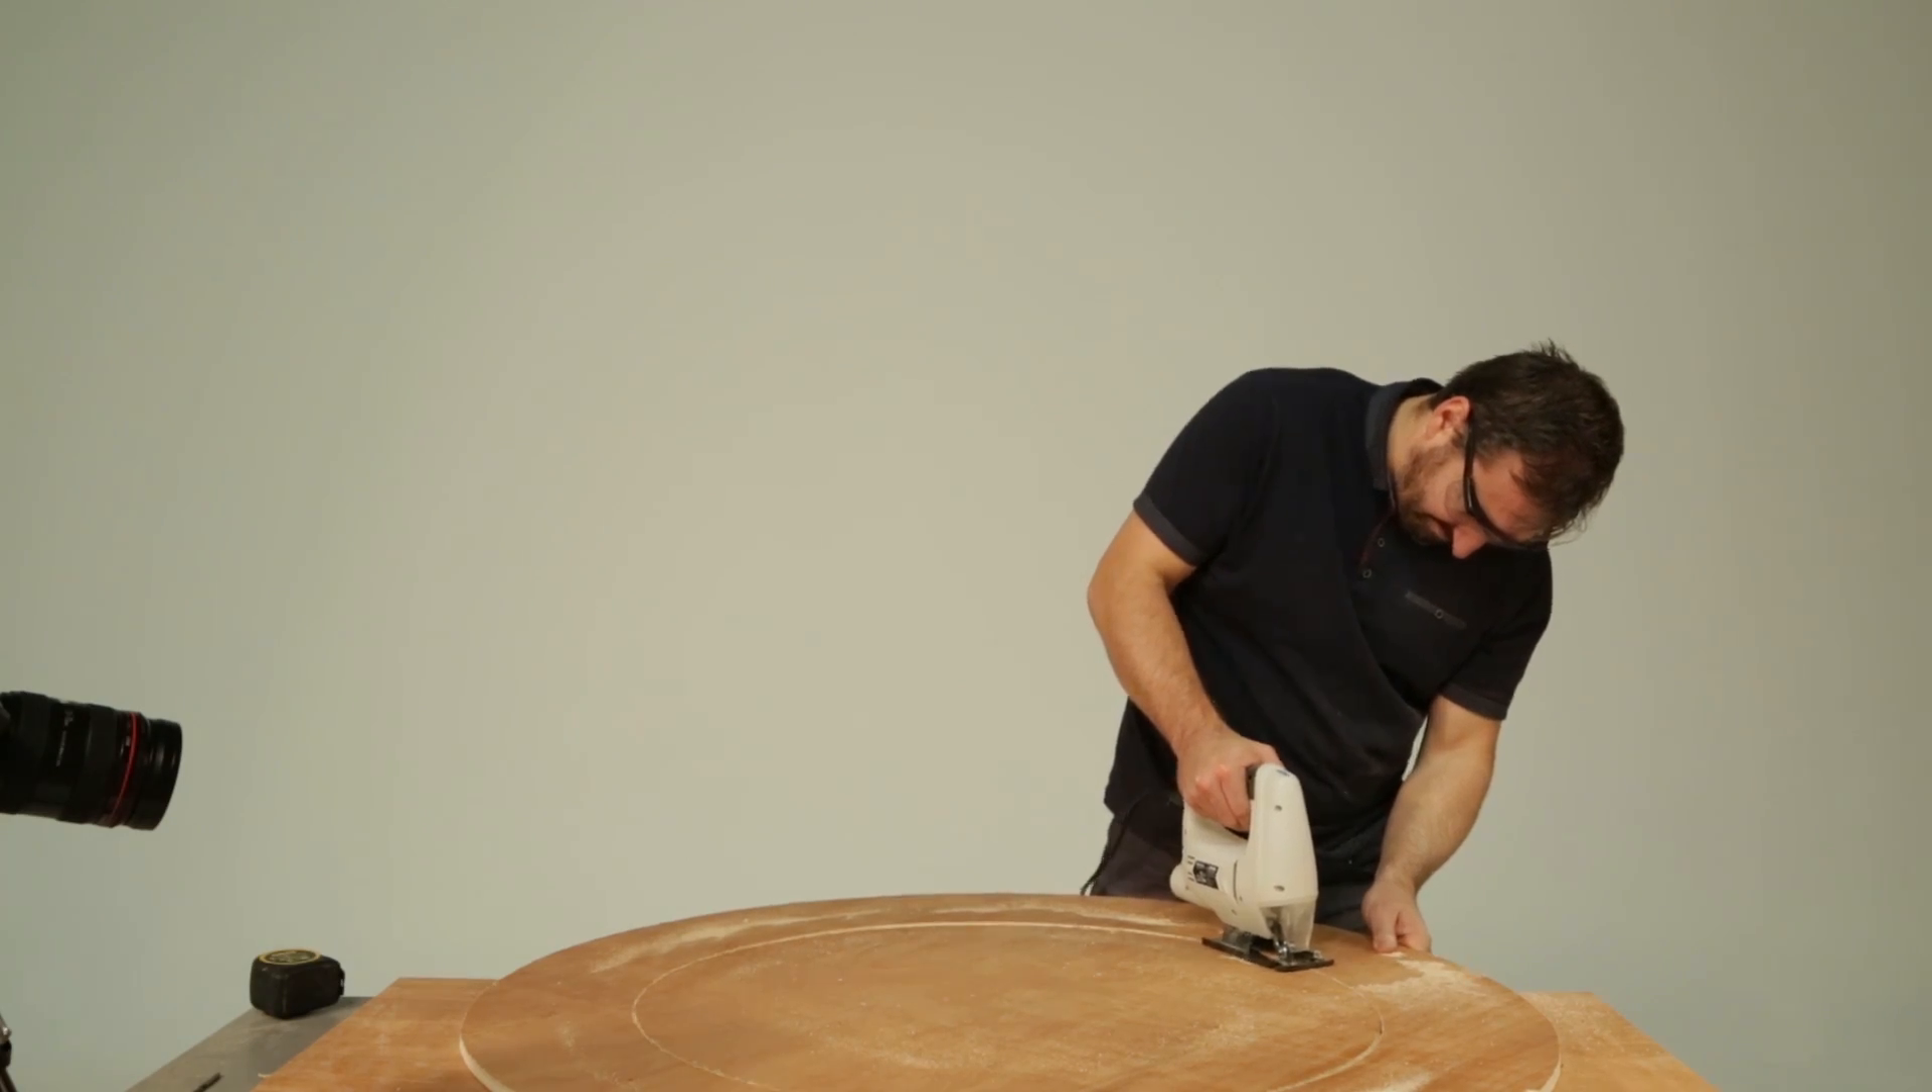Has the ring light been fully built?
No.